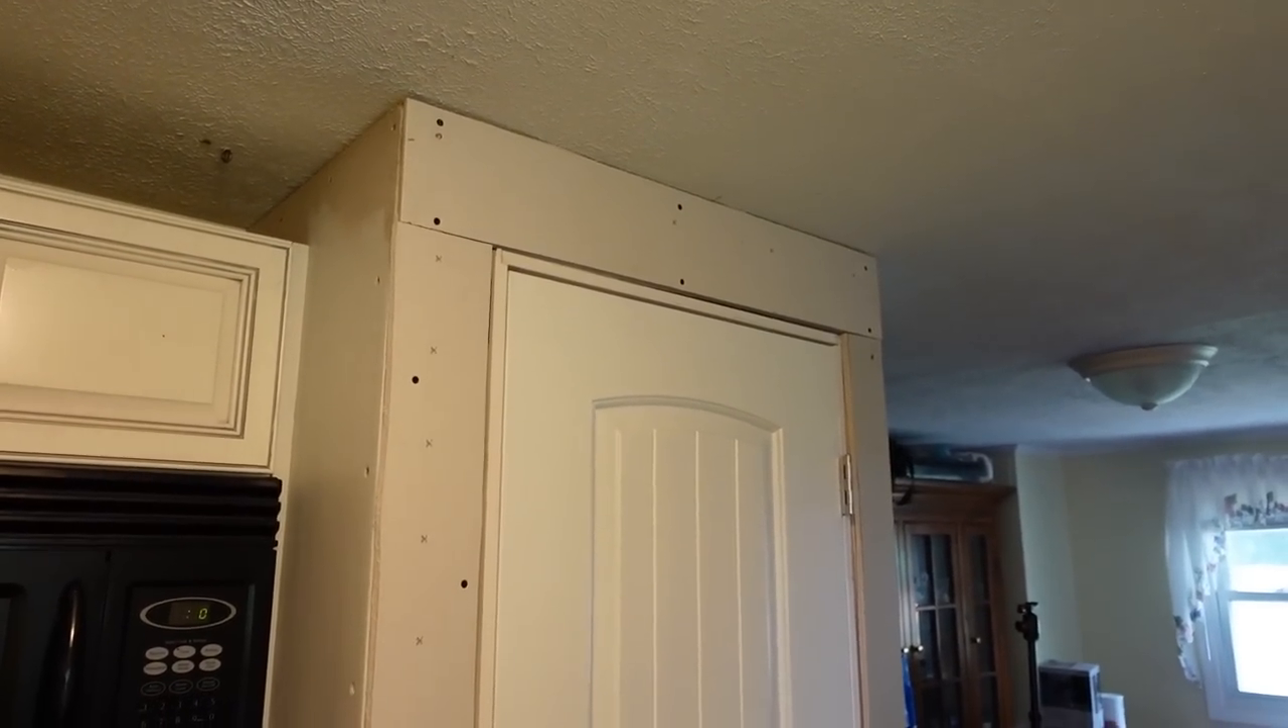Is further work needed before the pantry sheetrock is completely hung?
No.